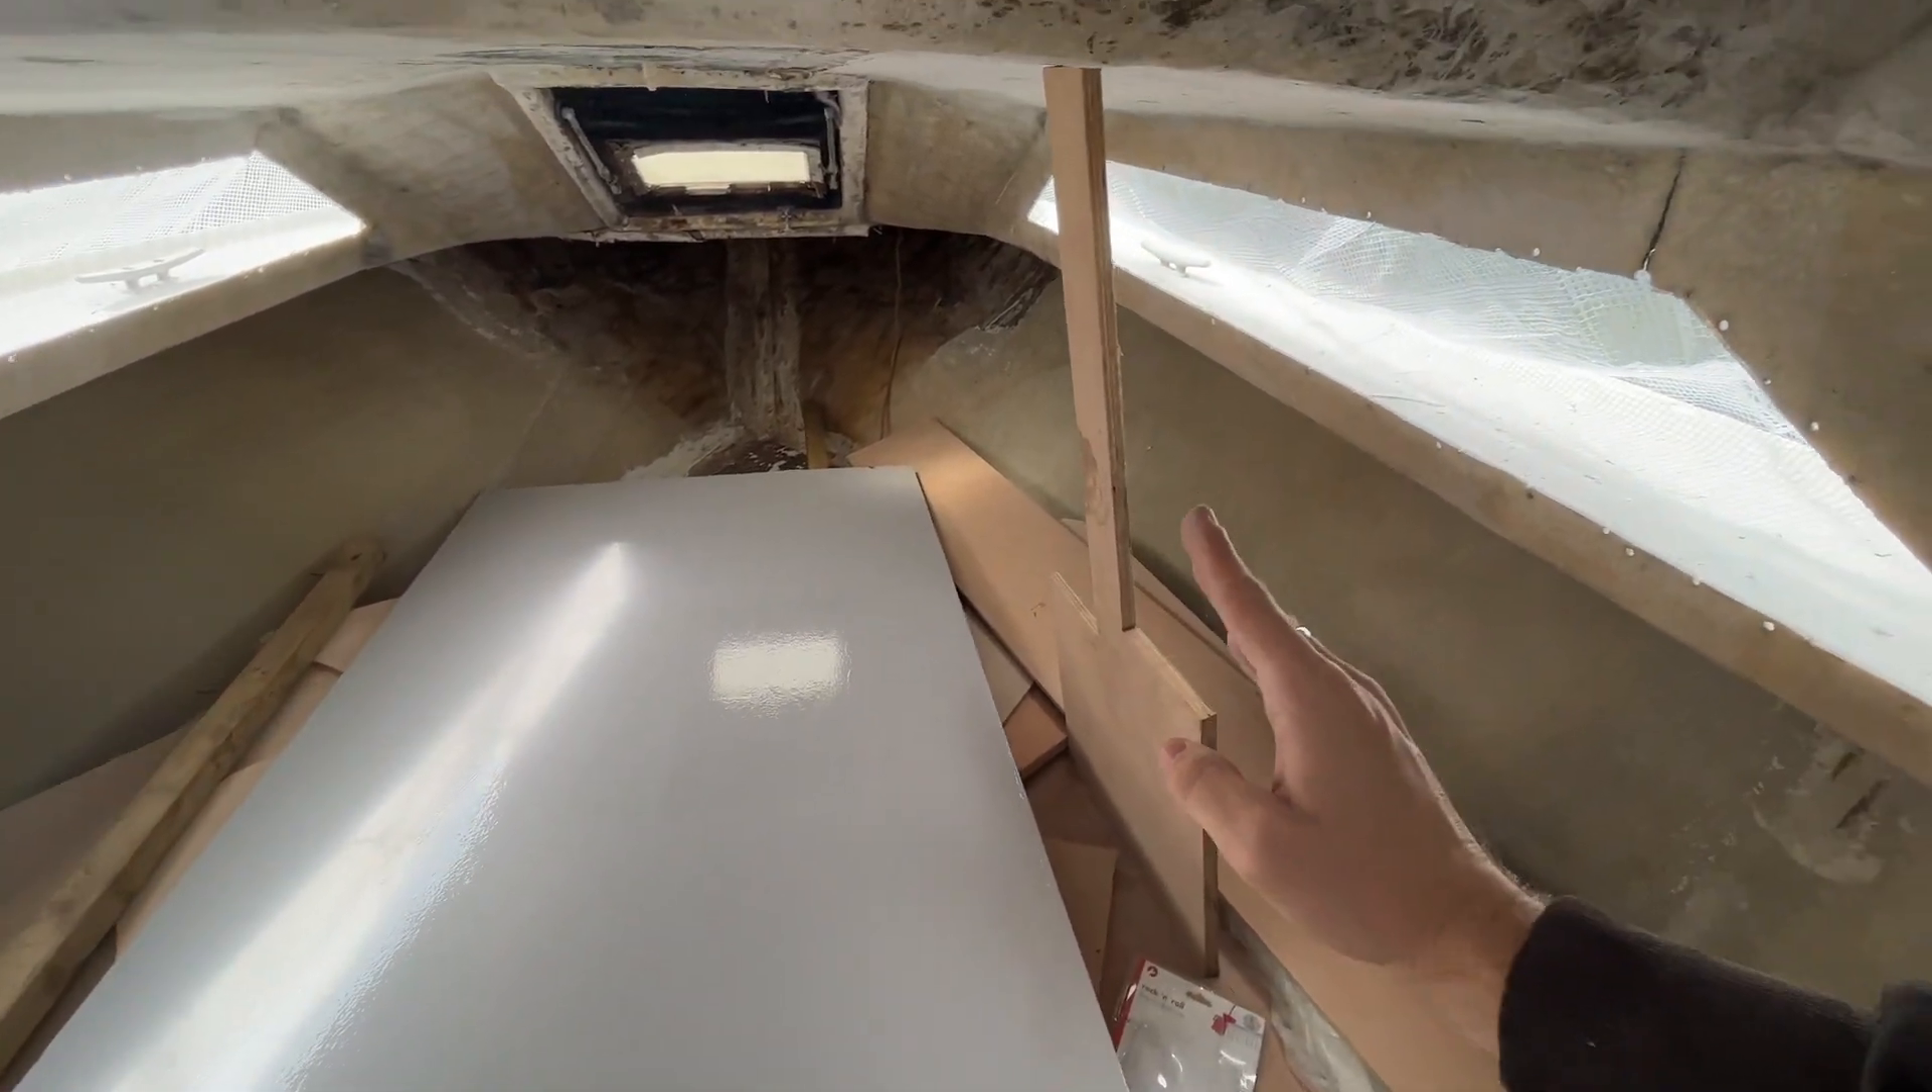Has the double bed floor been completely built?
No.